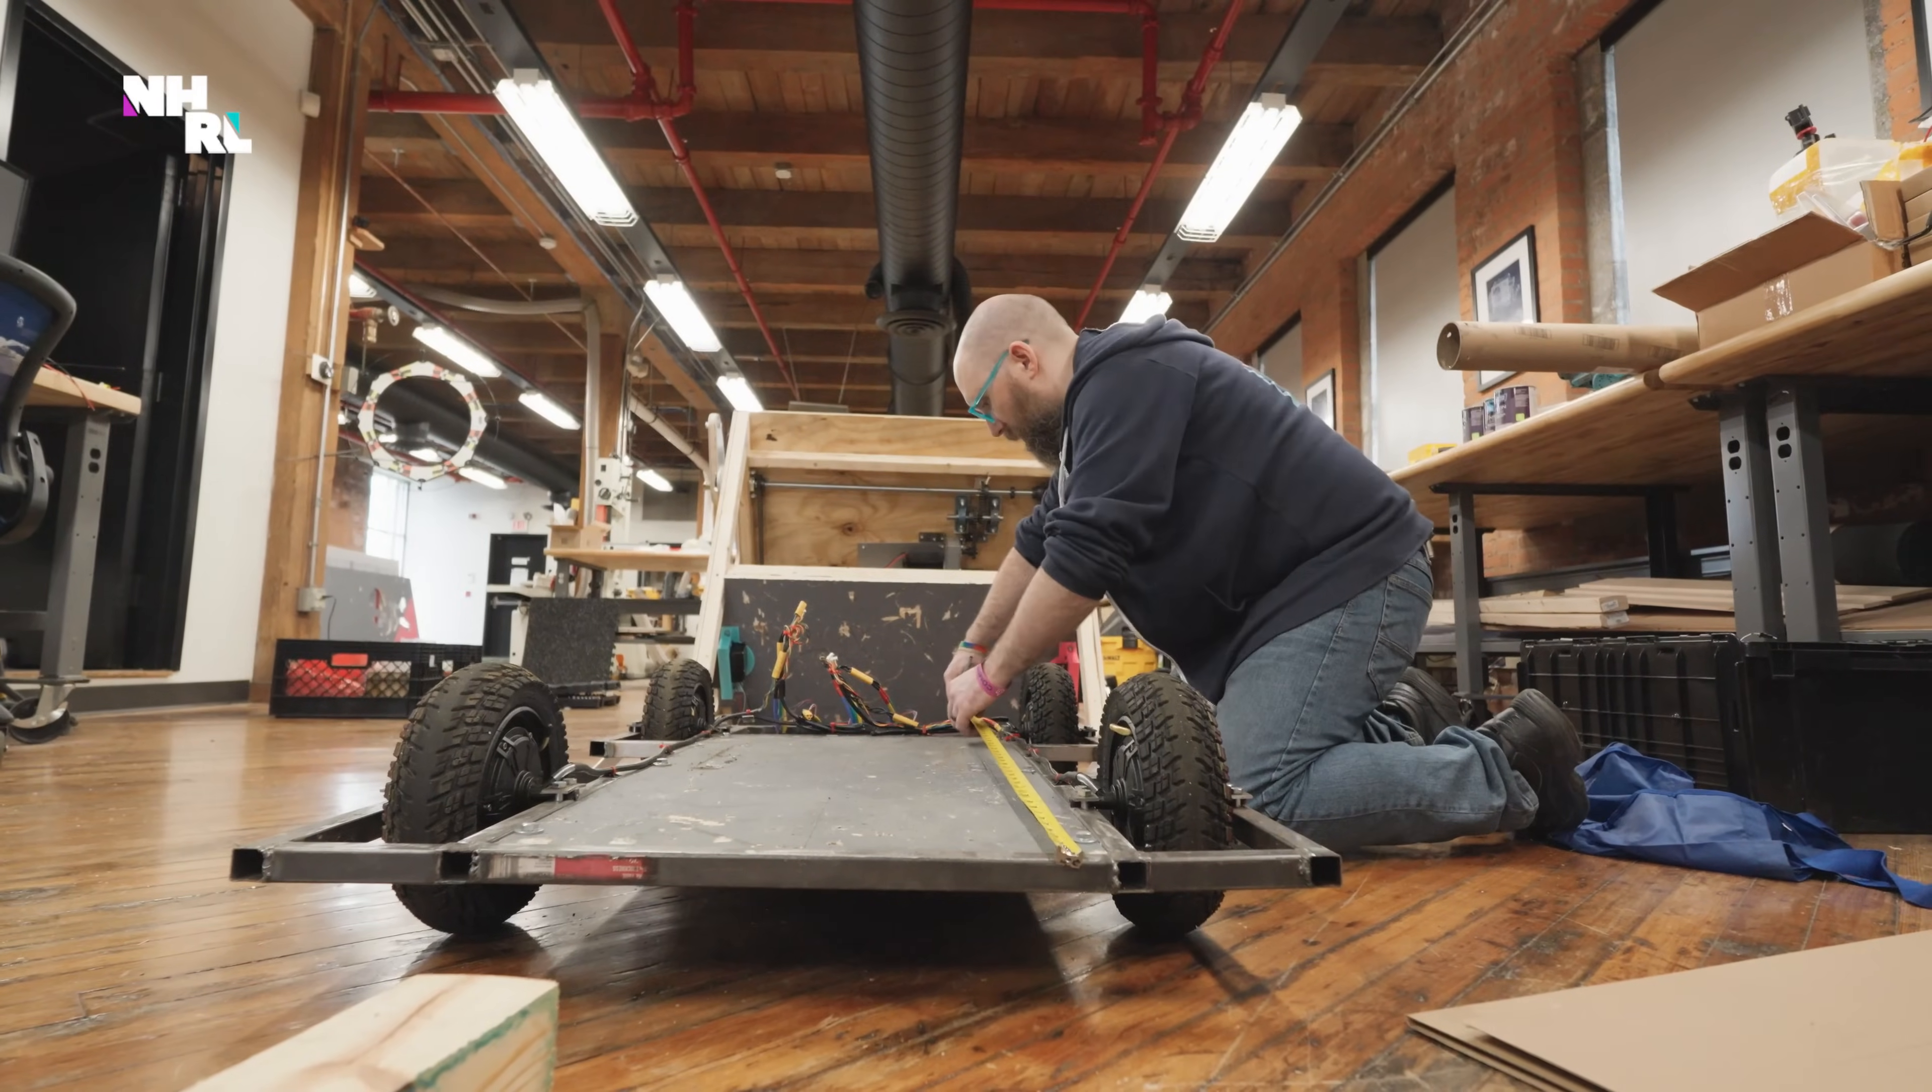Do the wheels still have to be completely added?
No.